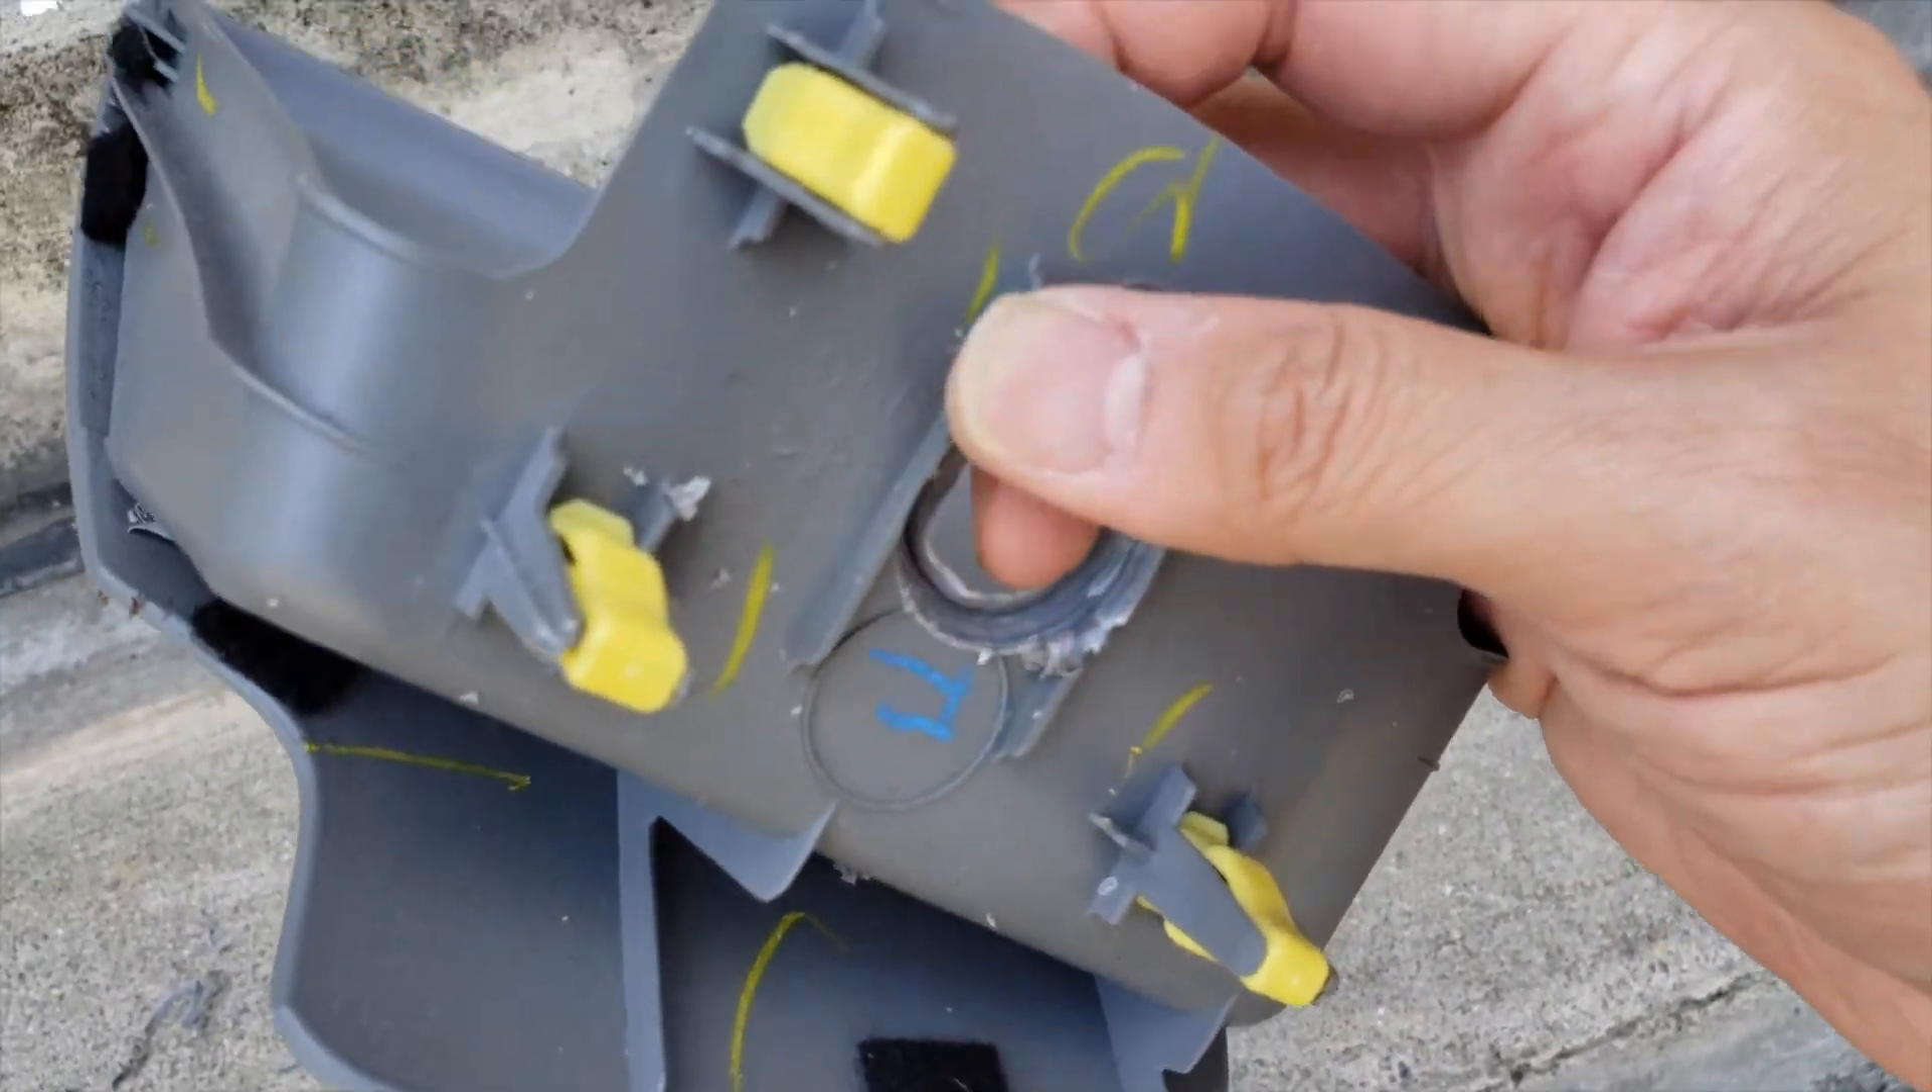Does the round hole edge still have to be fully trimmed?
Yes.